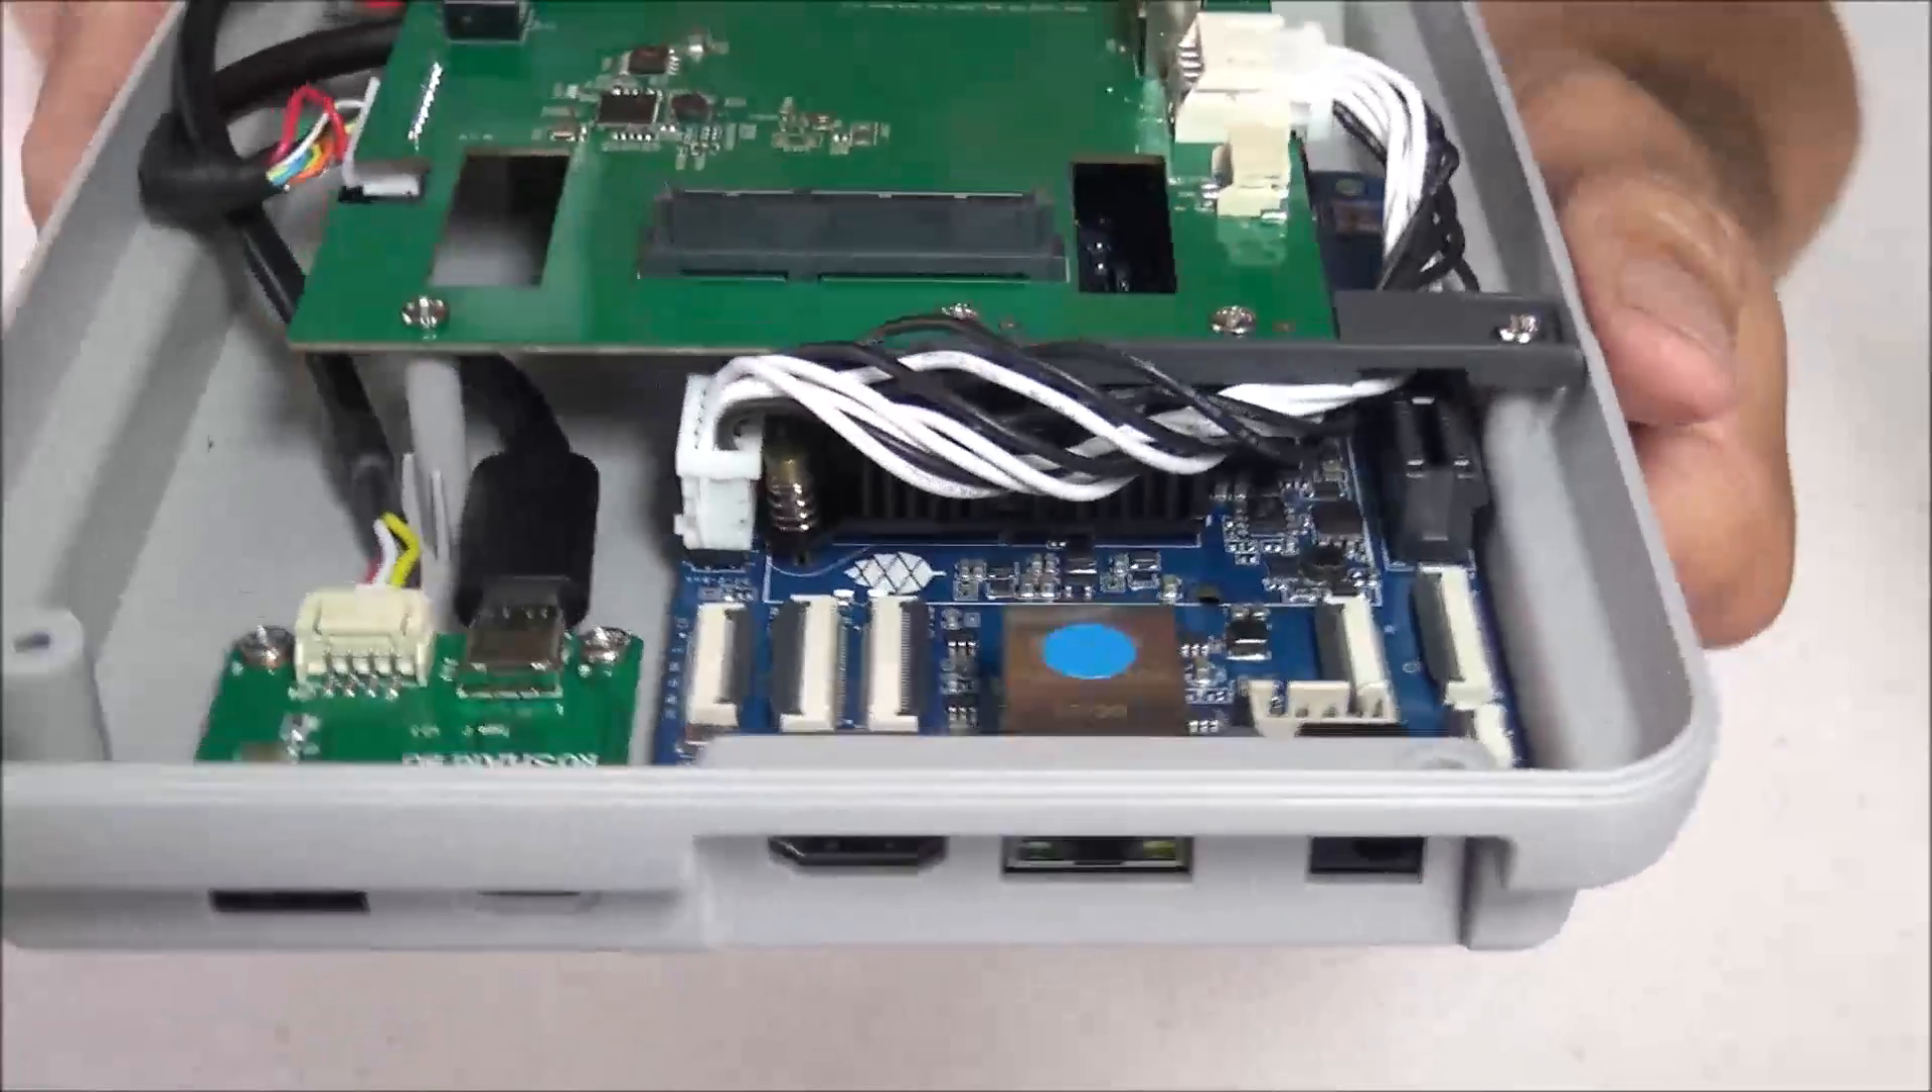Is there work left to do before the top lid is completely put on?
Yes.